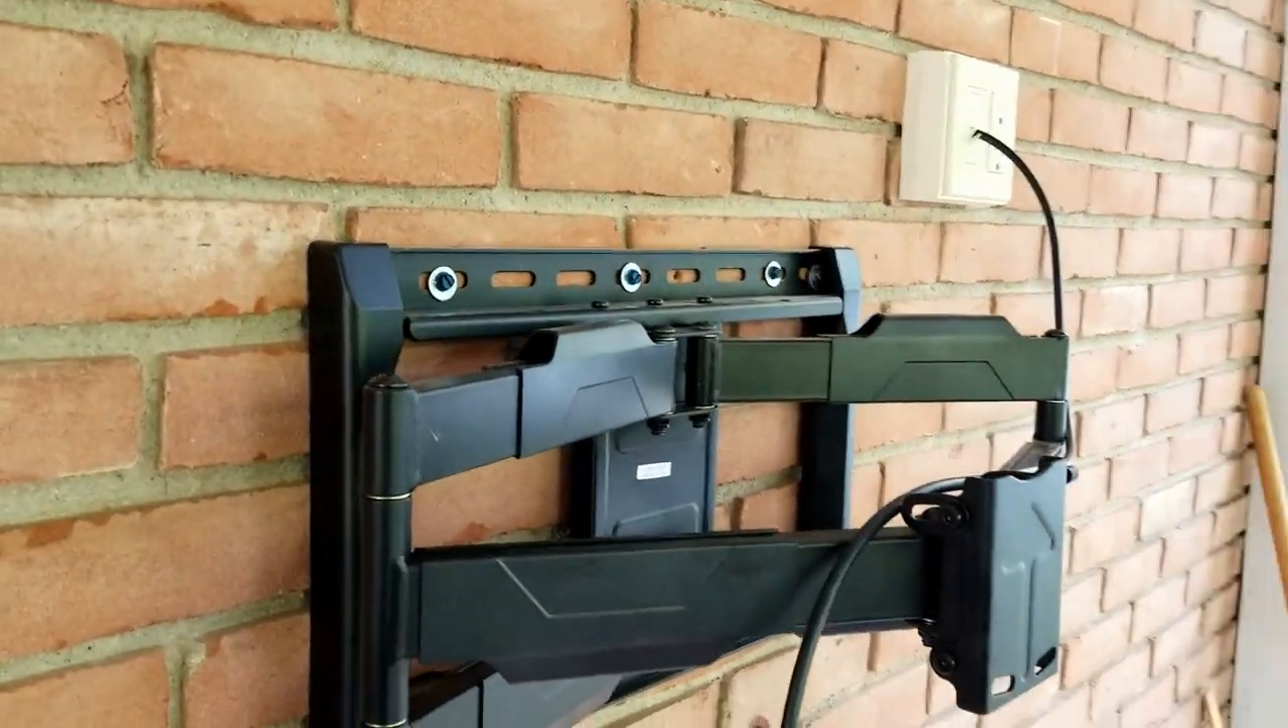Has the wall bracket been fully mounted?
Yes.